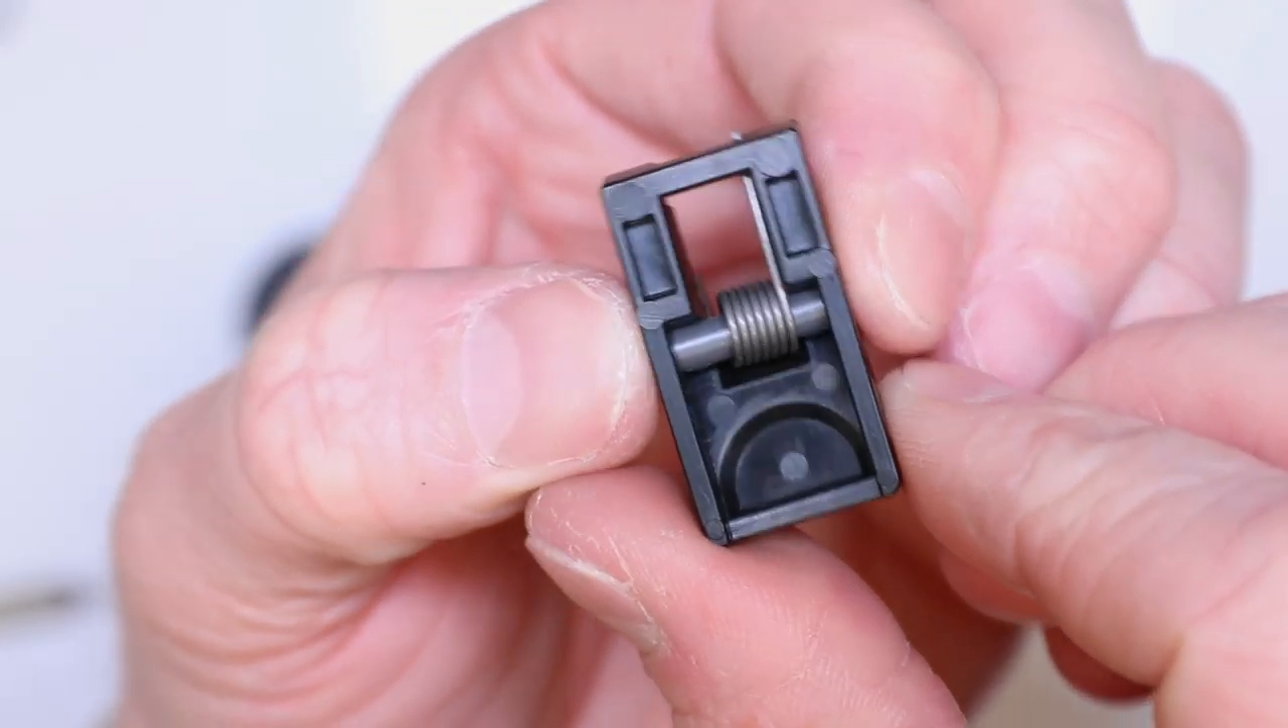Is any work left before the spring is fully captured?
No.